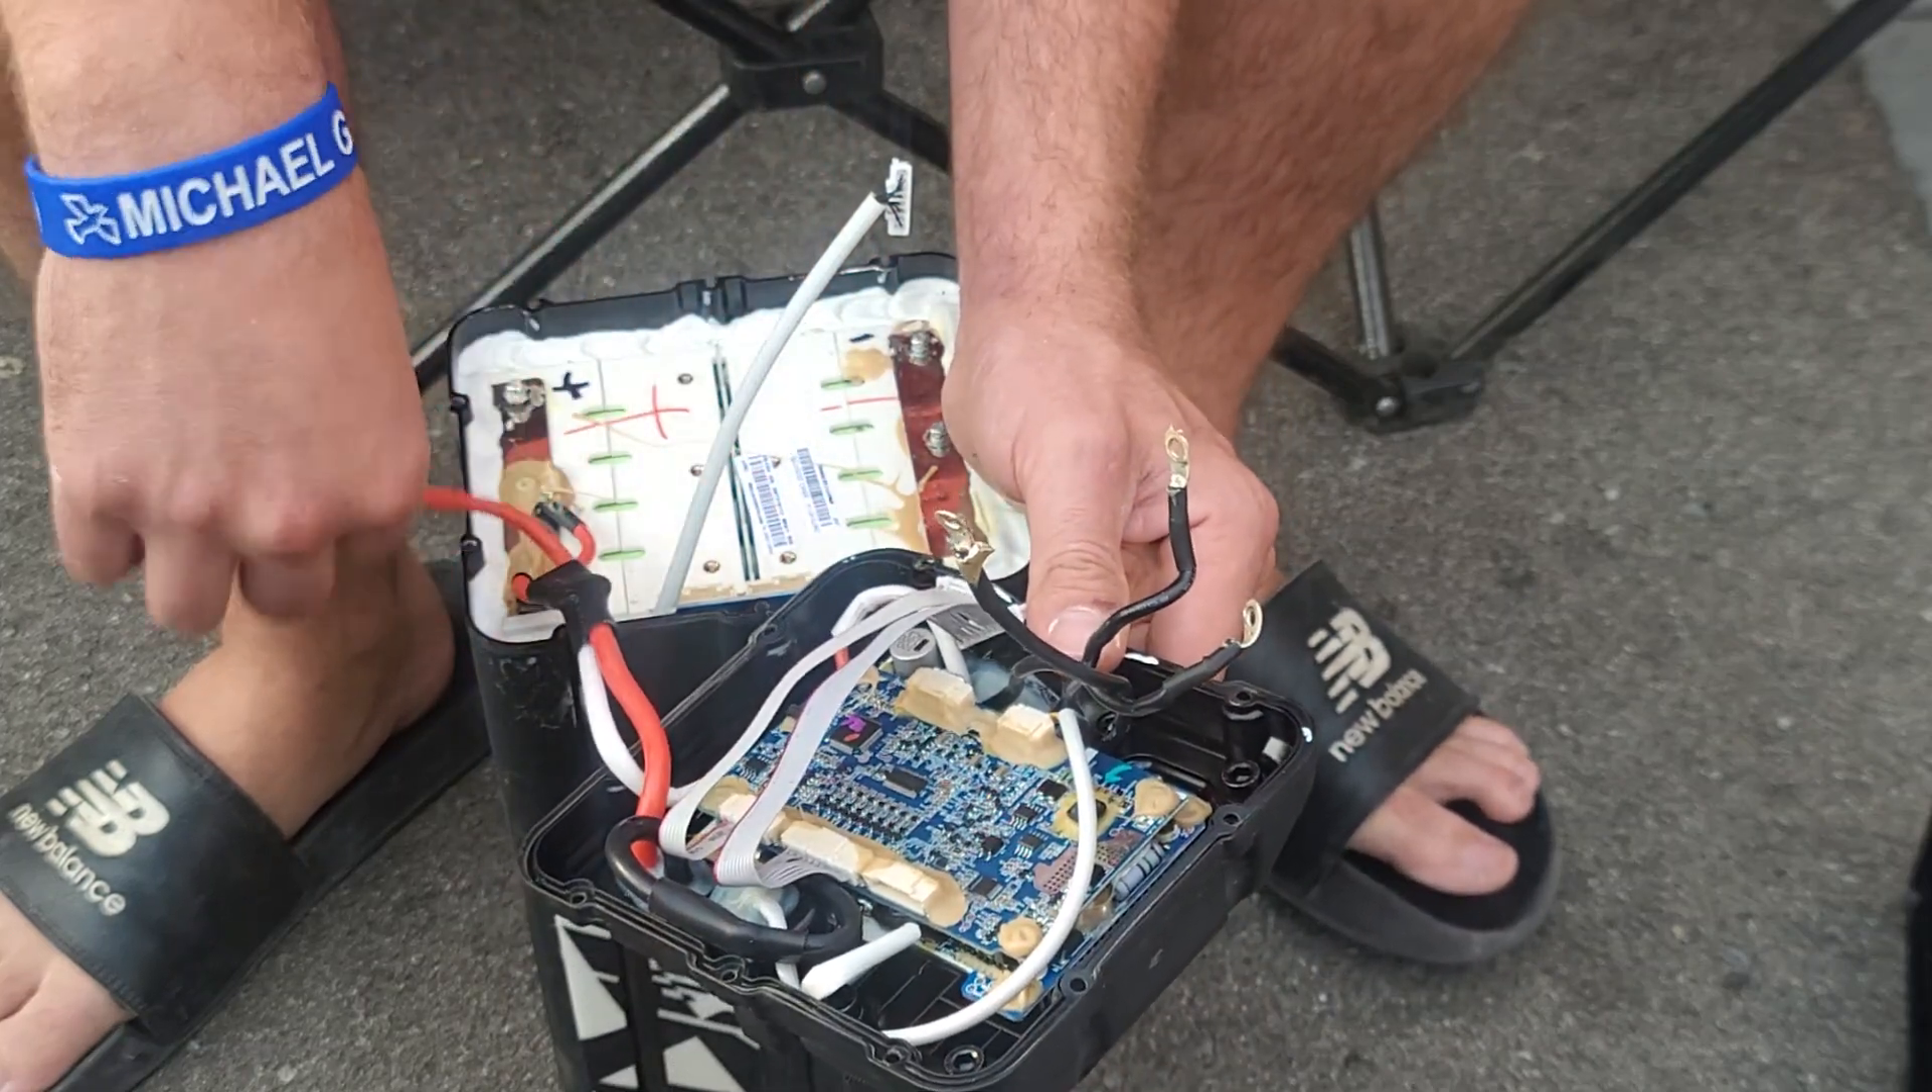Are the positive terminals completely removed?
No.